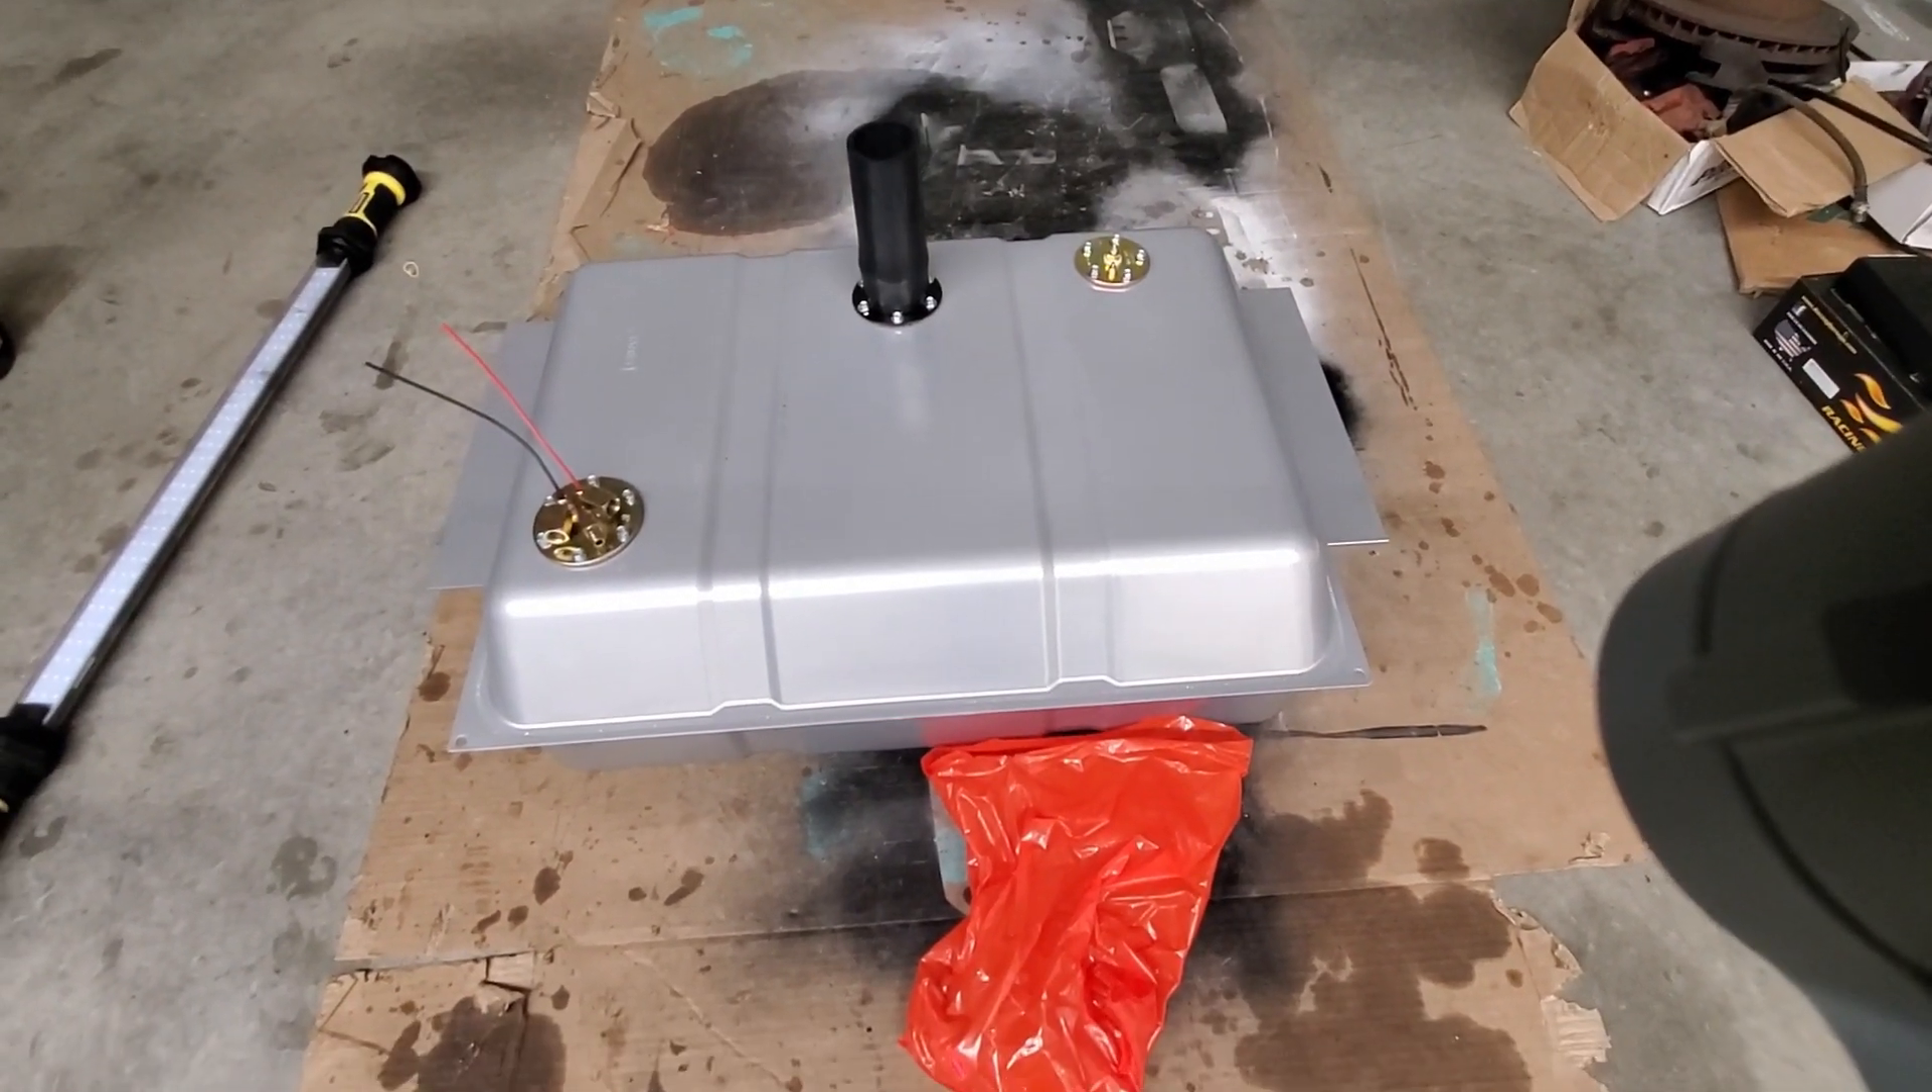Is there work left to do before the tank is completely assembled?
No.